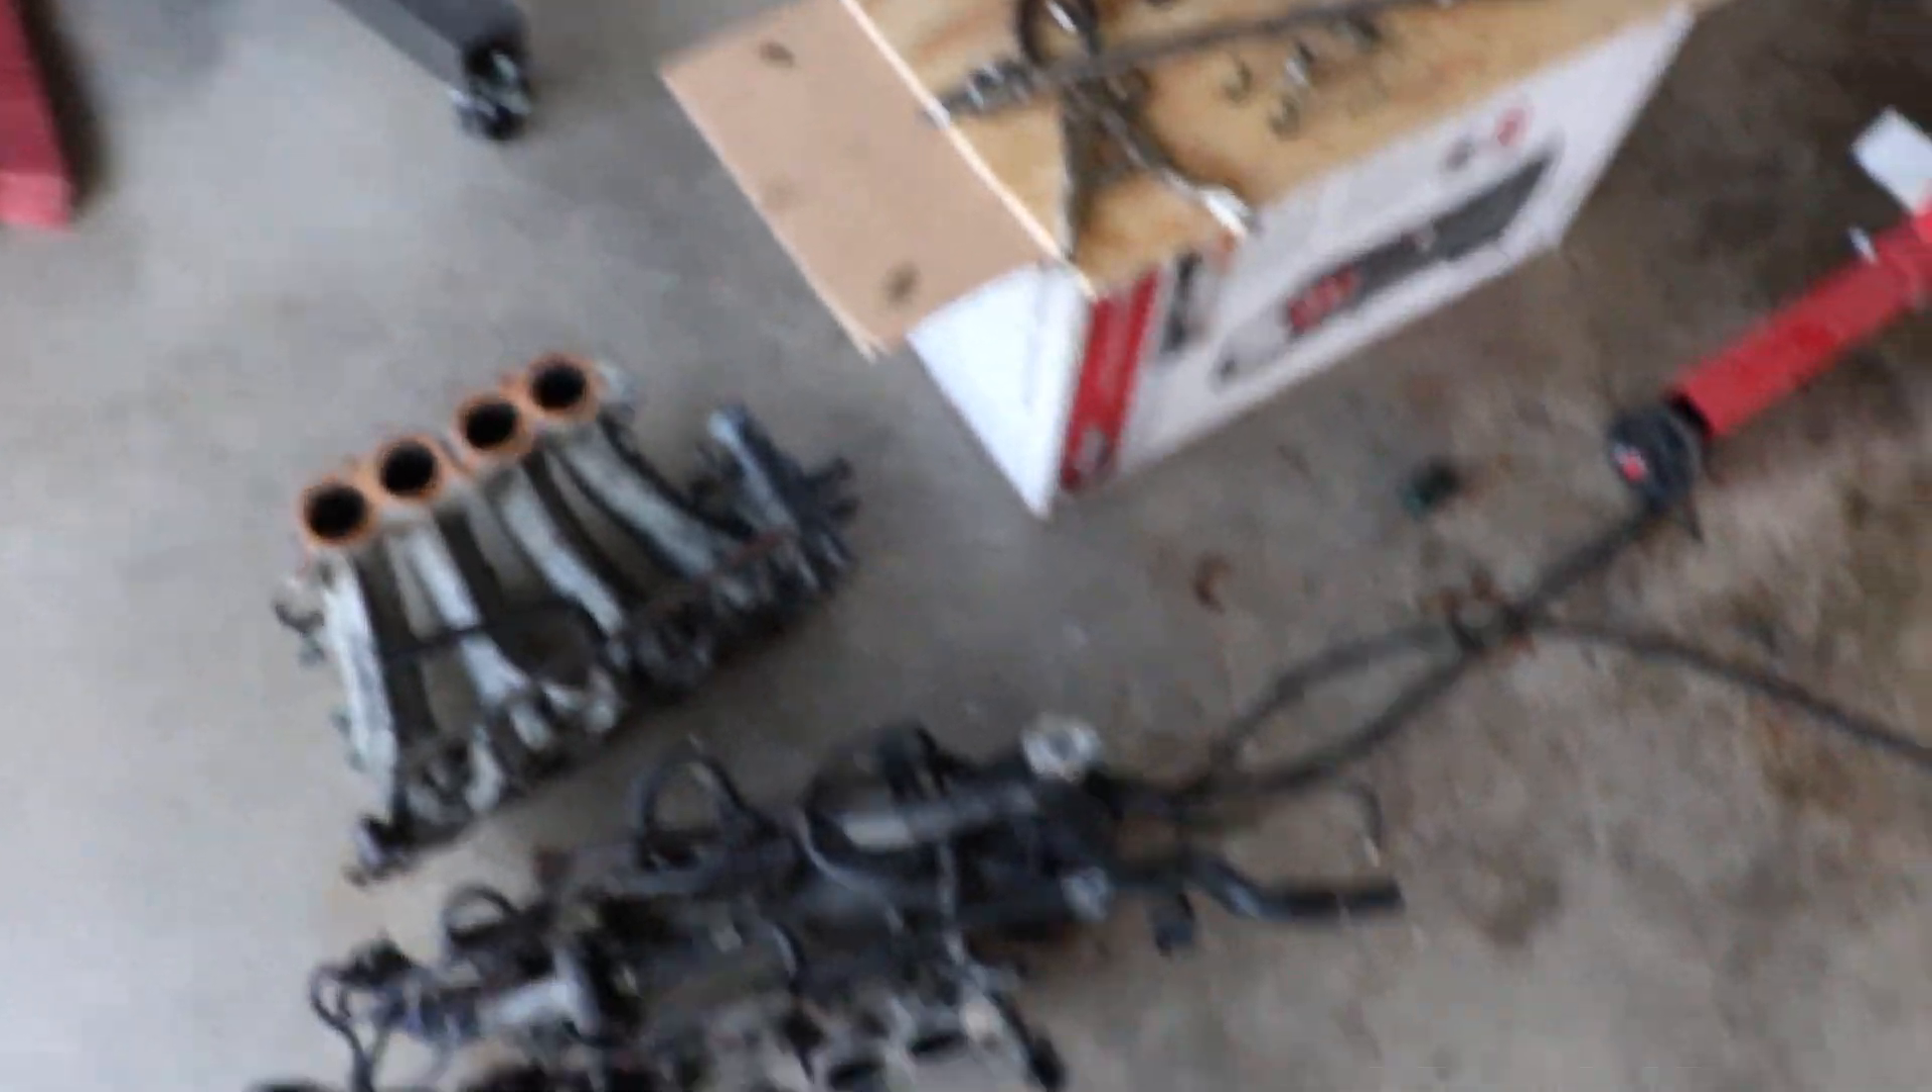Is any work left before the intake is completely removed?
No.